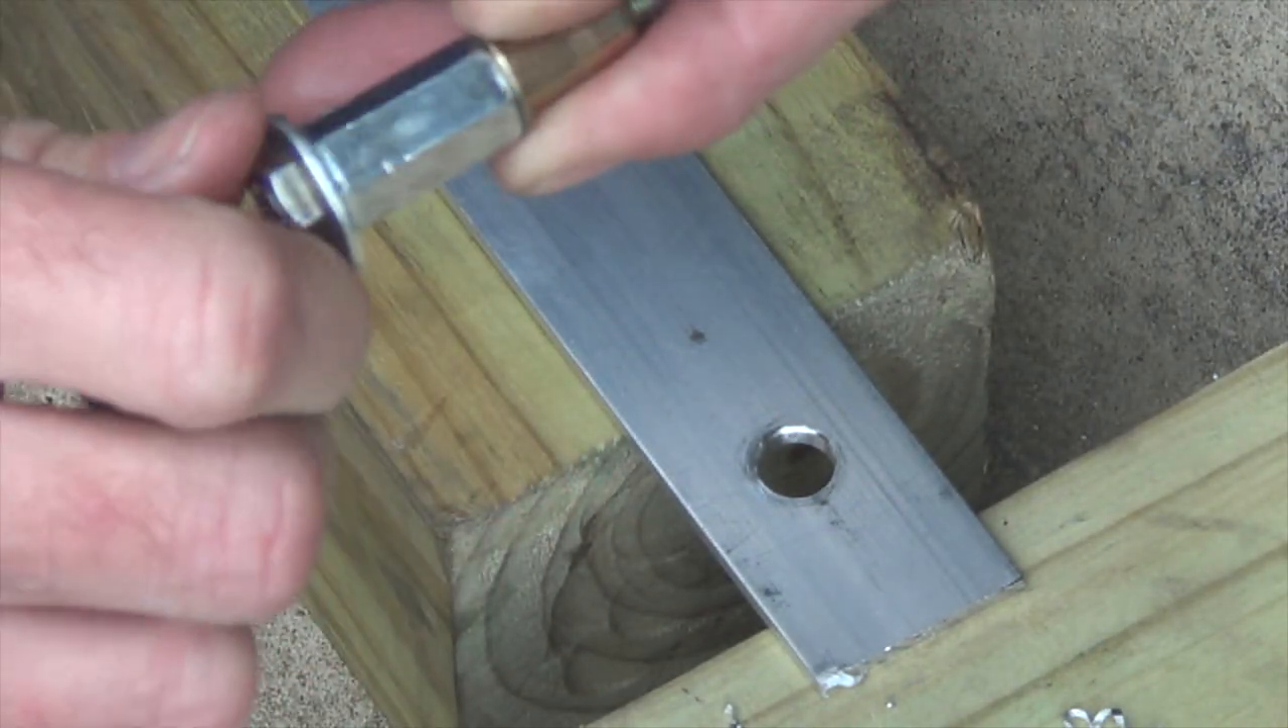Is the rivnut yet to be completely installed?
Yes.